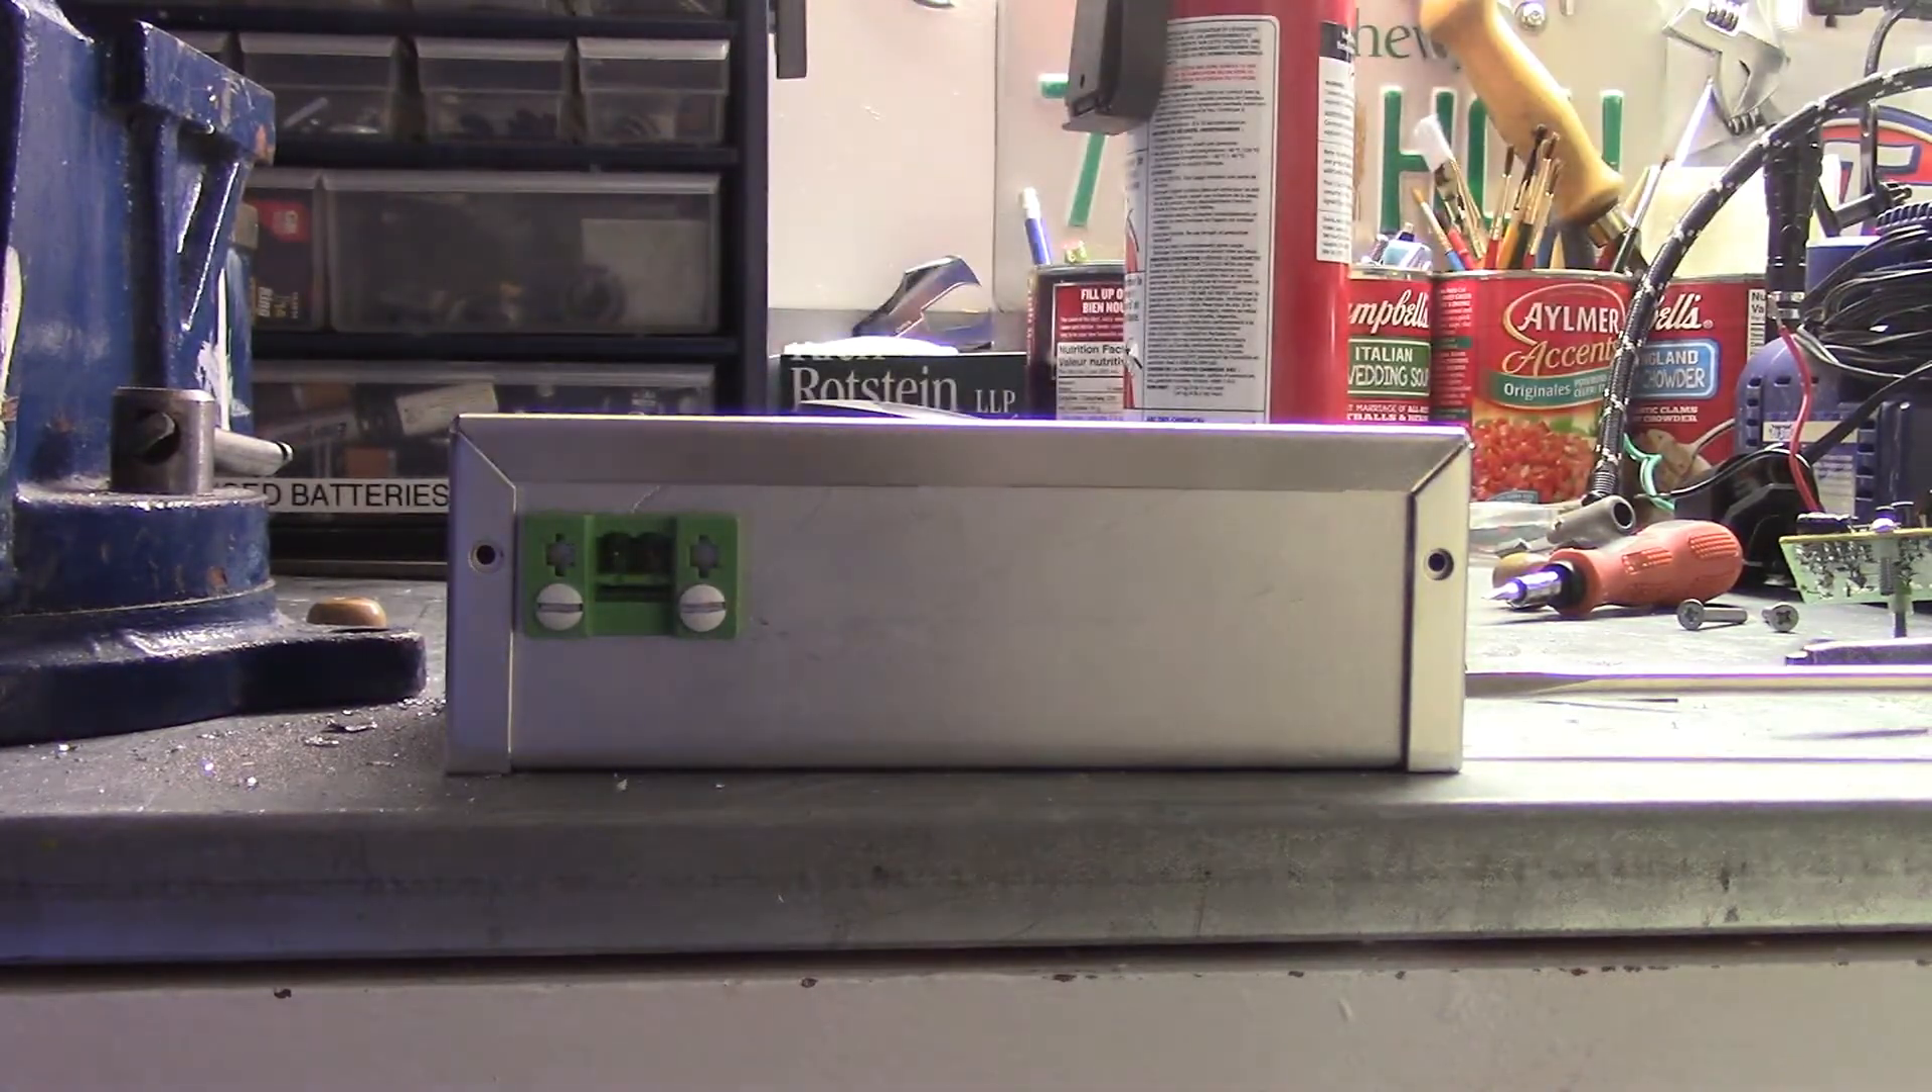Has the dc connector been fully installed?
Yes.